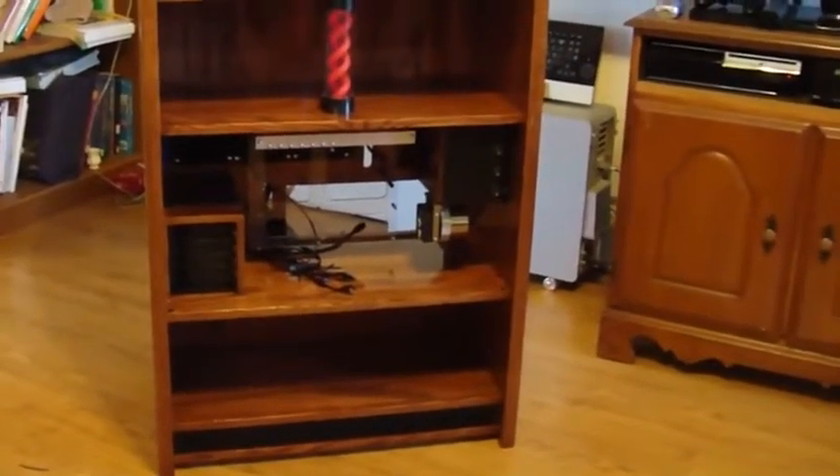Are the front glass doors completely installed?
No.